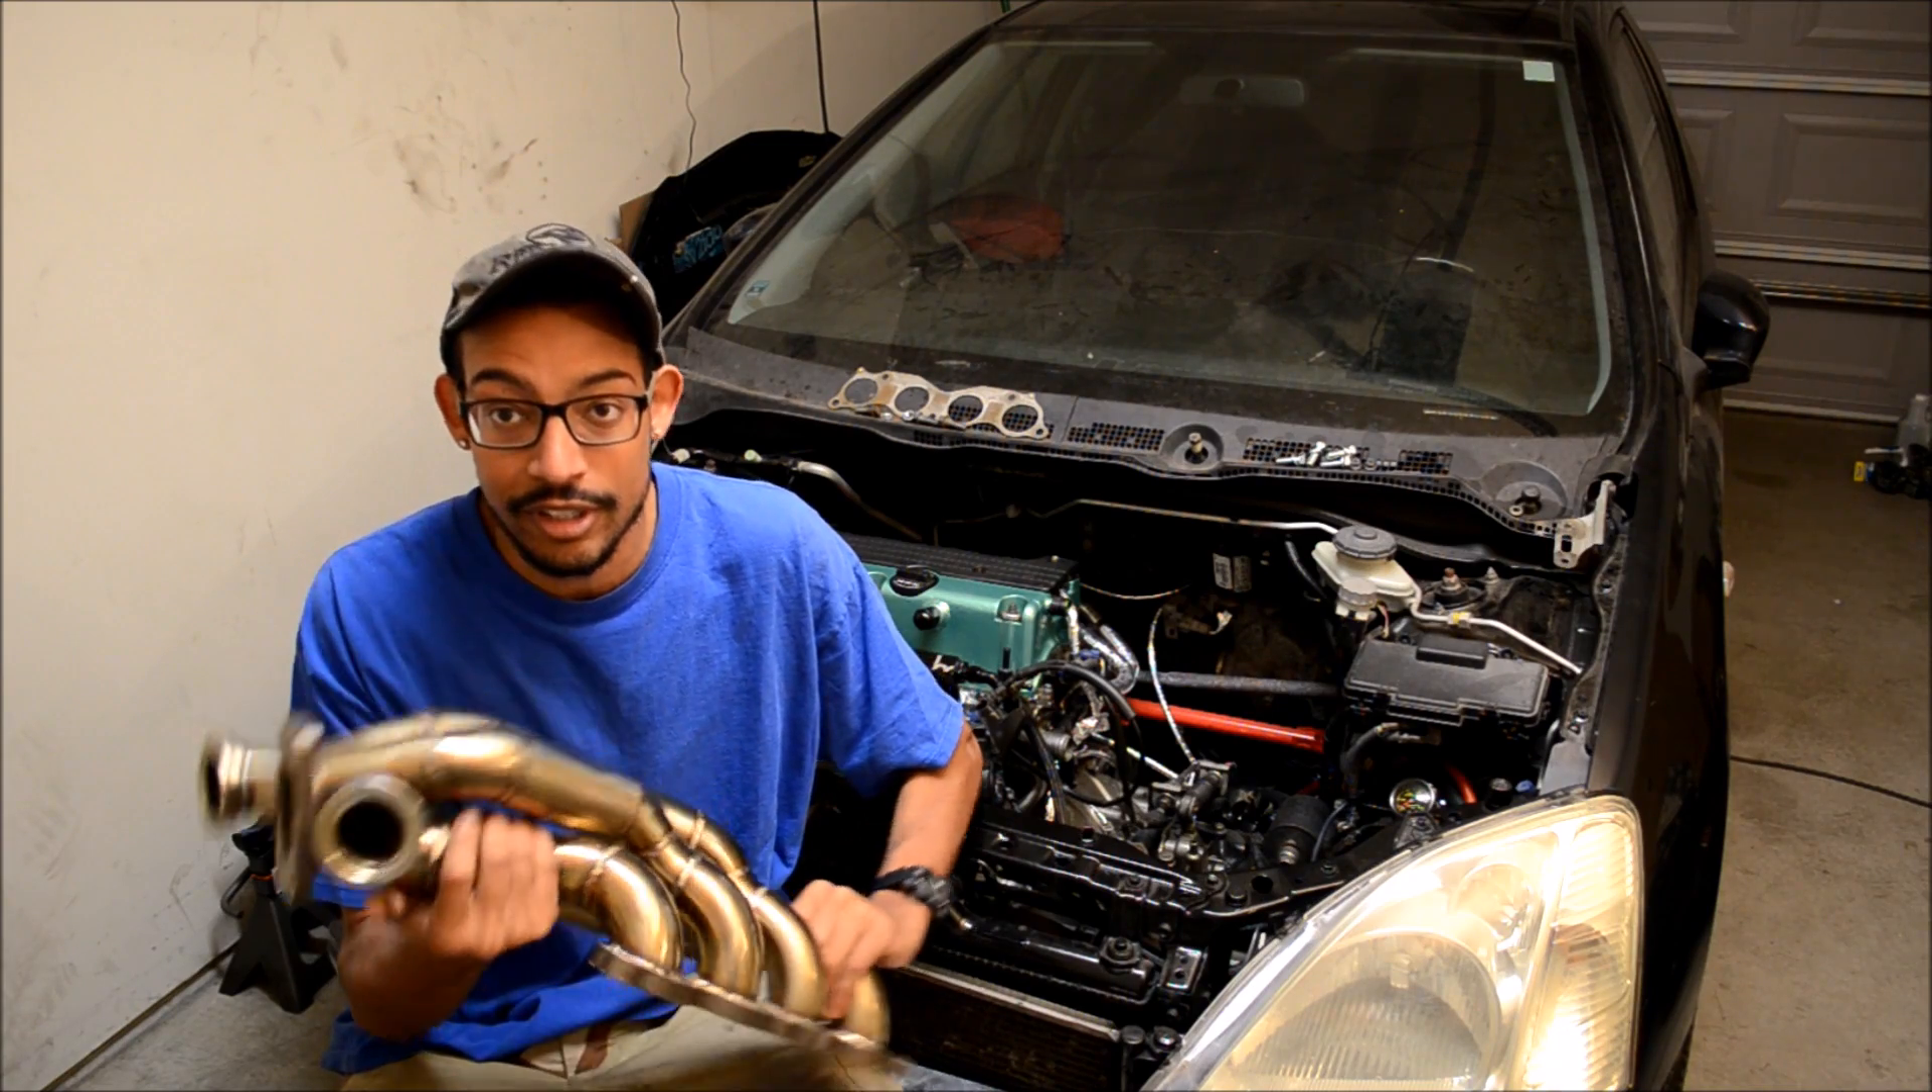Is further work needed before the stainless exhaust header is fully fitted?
Yes.